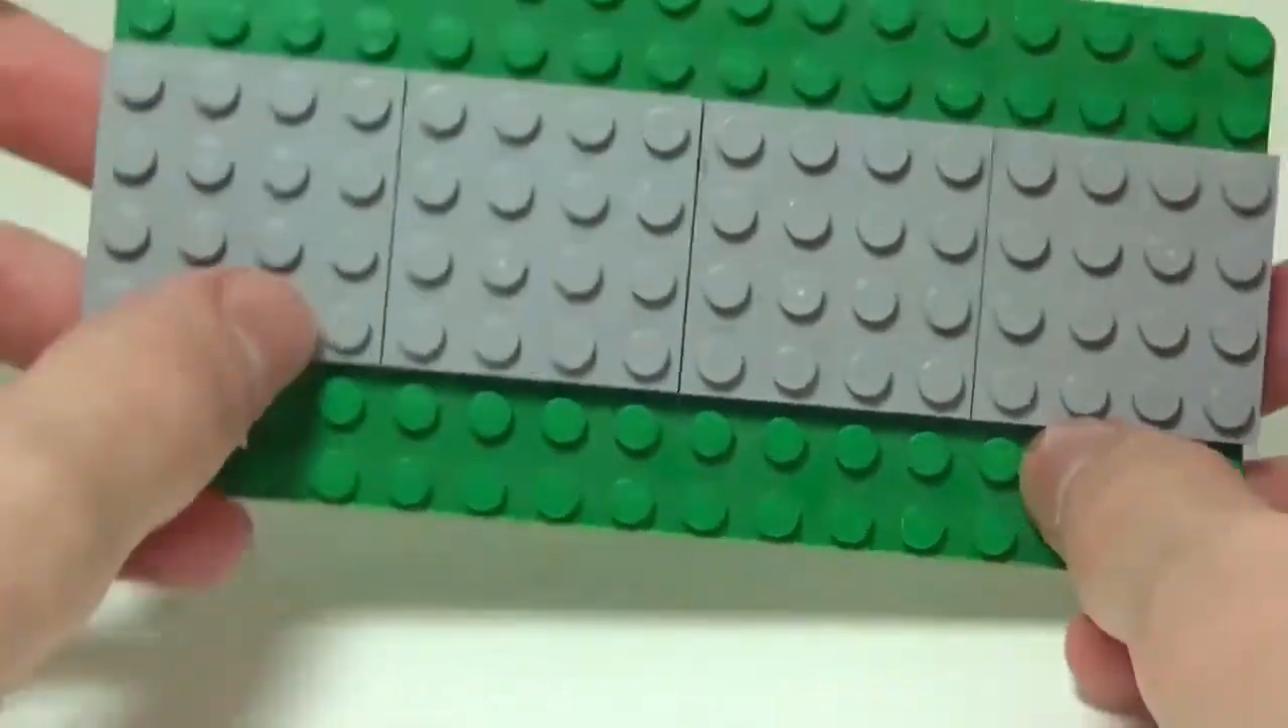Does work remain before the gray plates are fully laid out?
No.